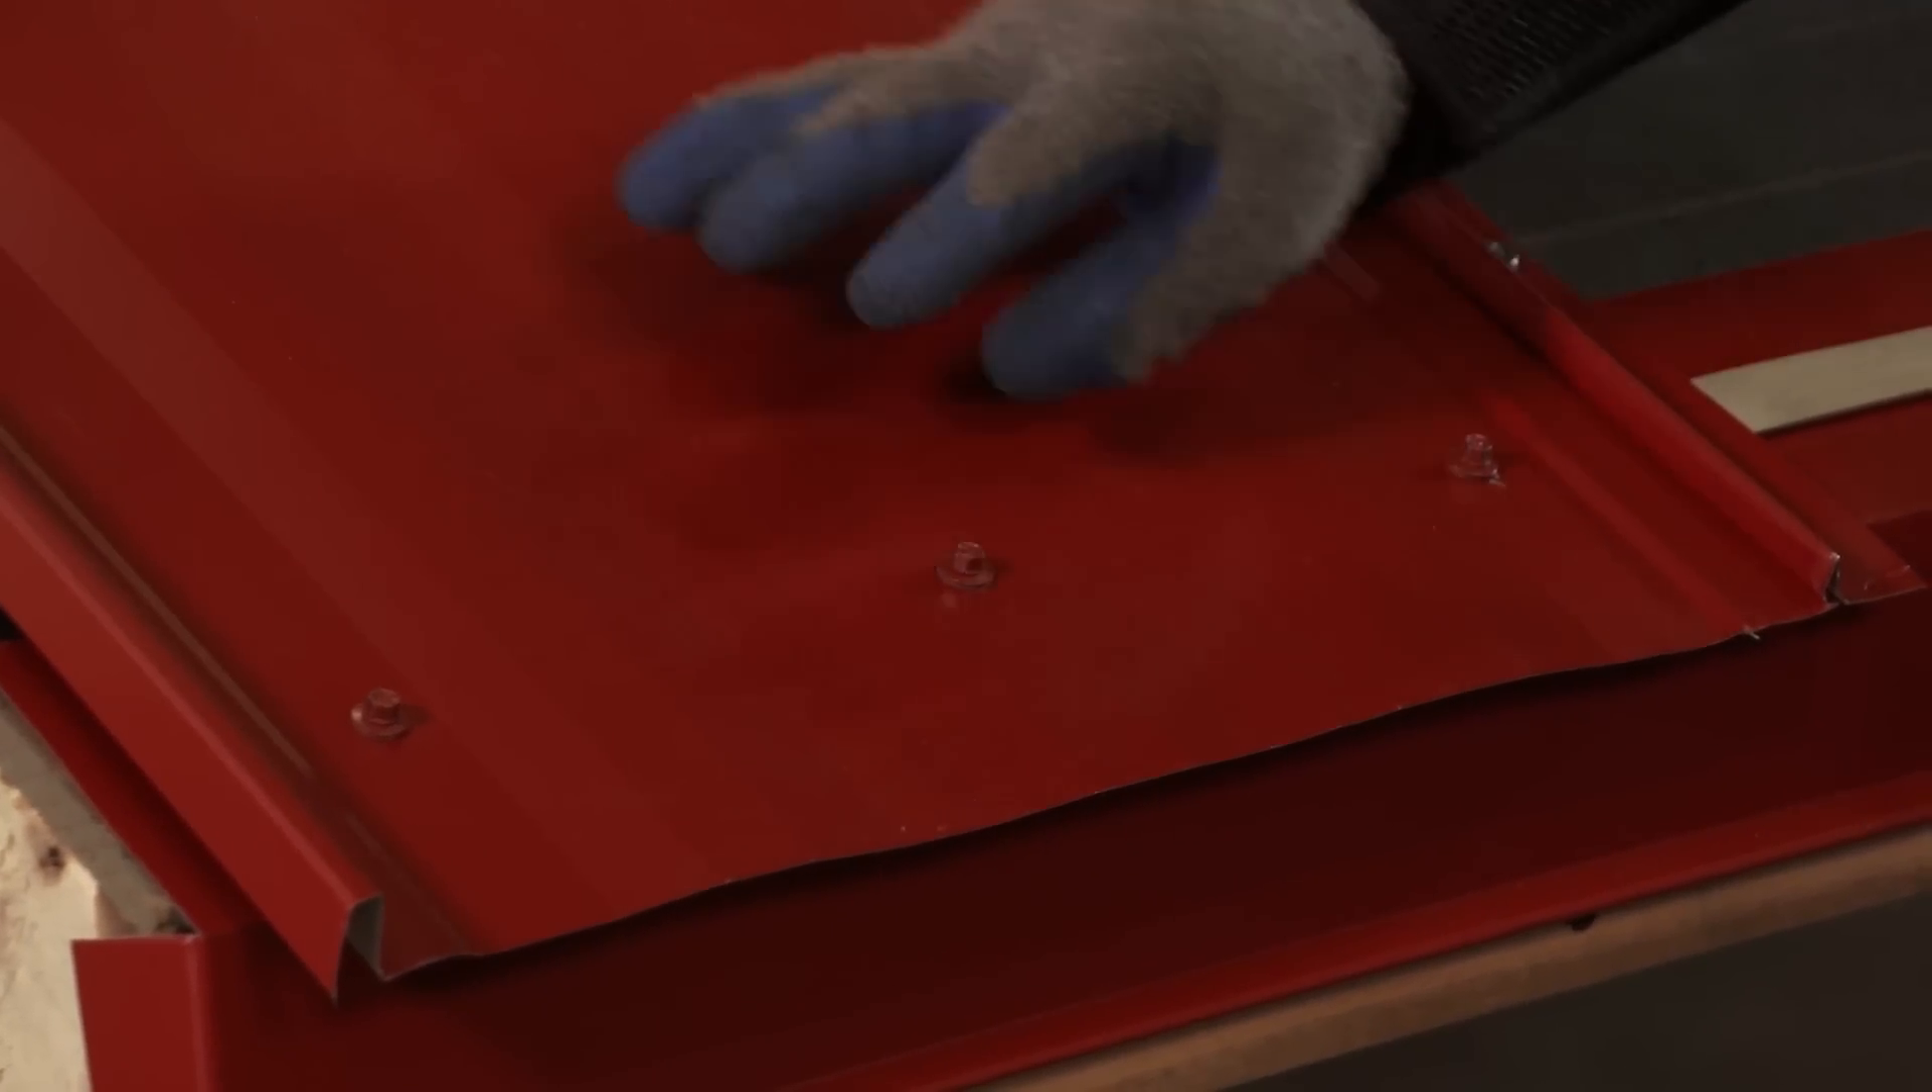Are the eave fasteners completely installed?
Yes.